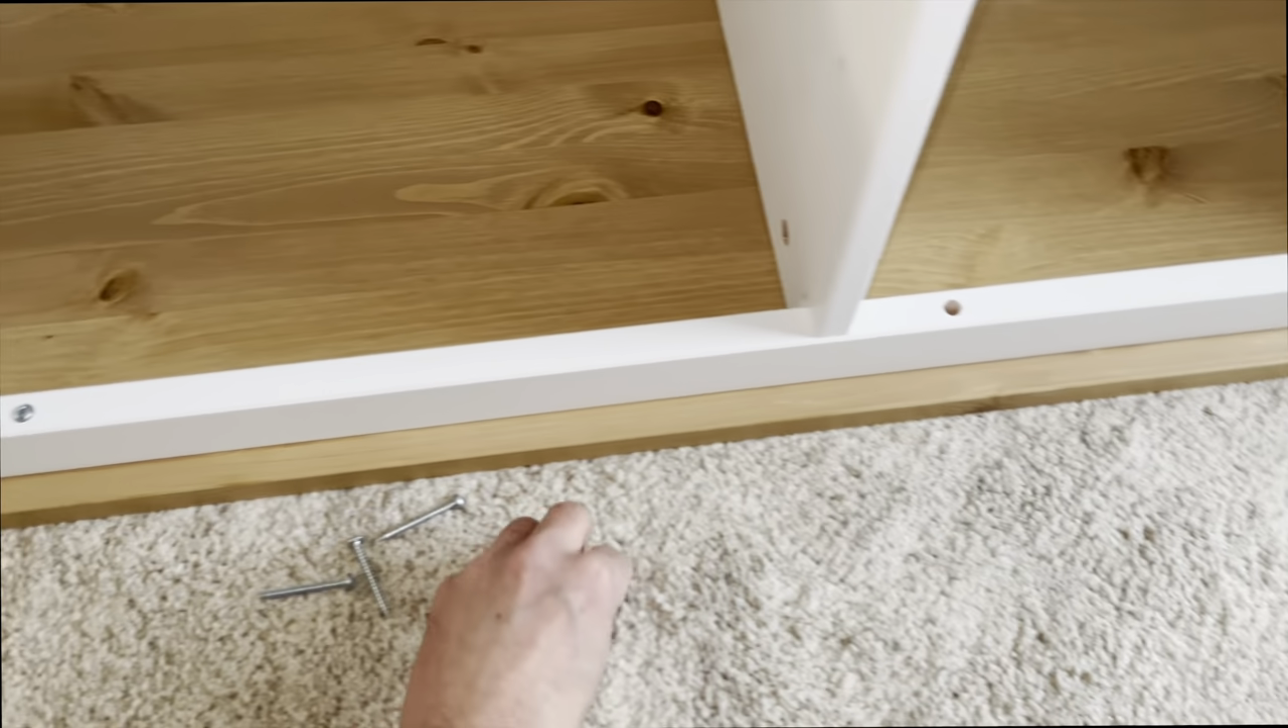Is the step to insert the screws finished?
No.